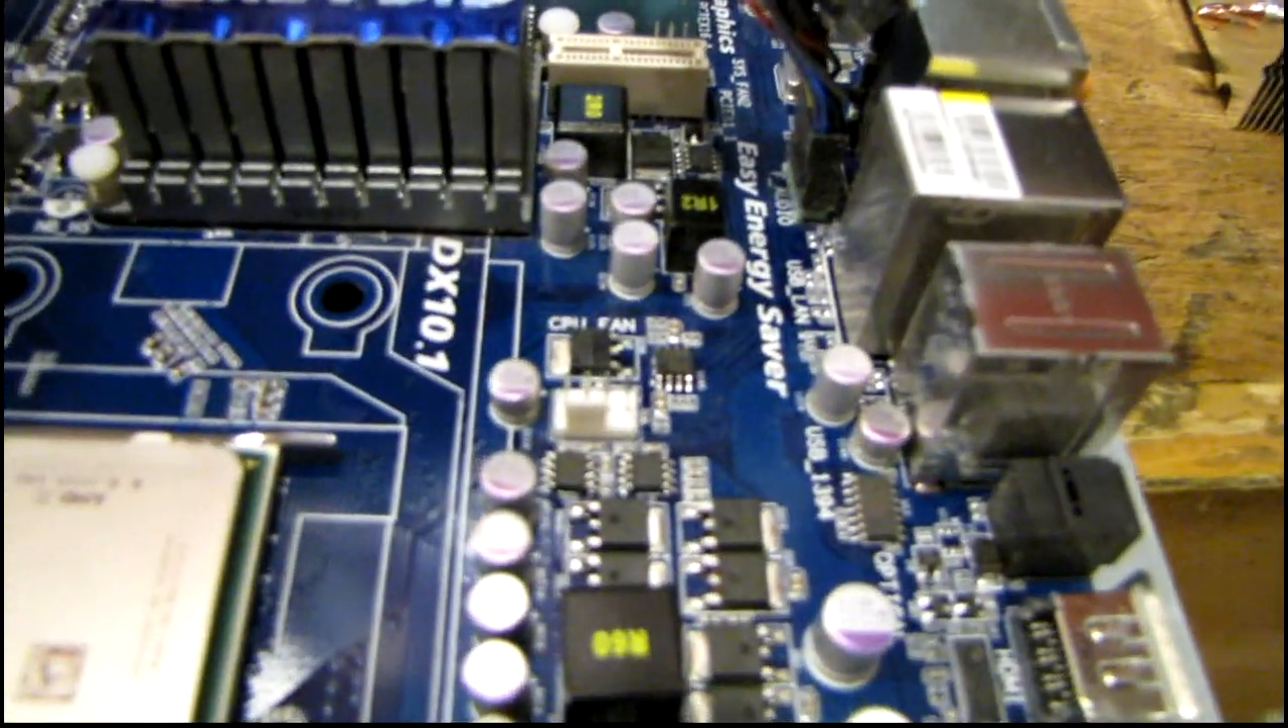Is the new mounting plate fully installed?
No.